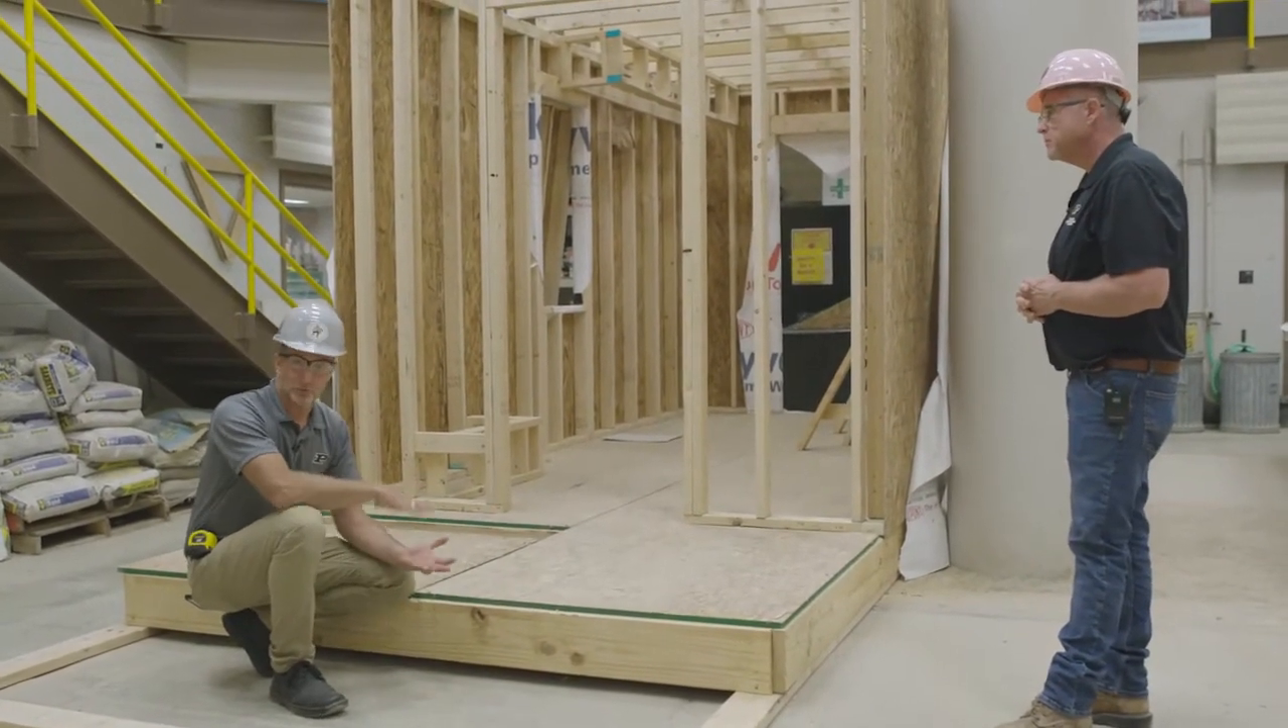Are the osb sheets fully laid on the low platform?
Yes.